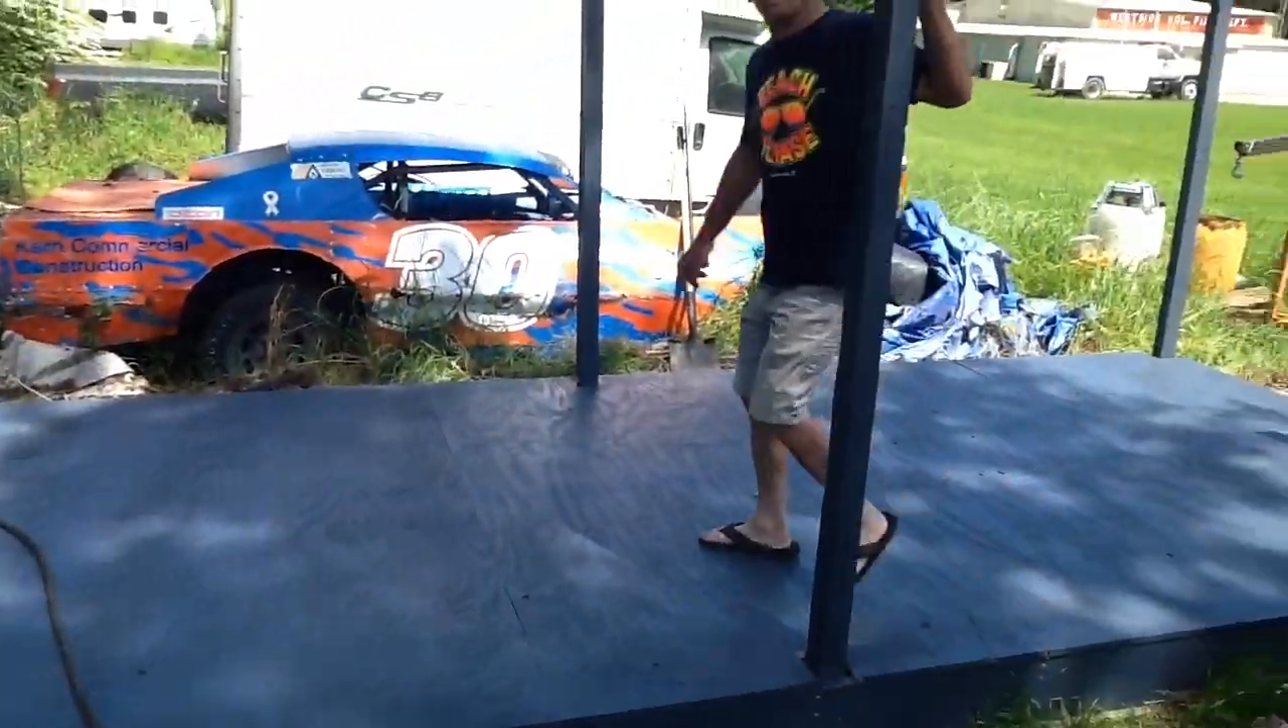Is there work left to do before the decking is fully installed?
No.